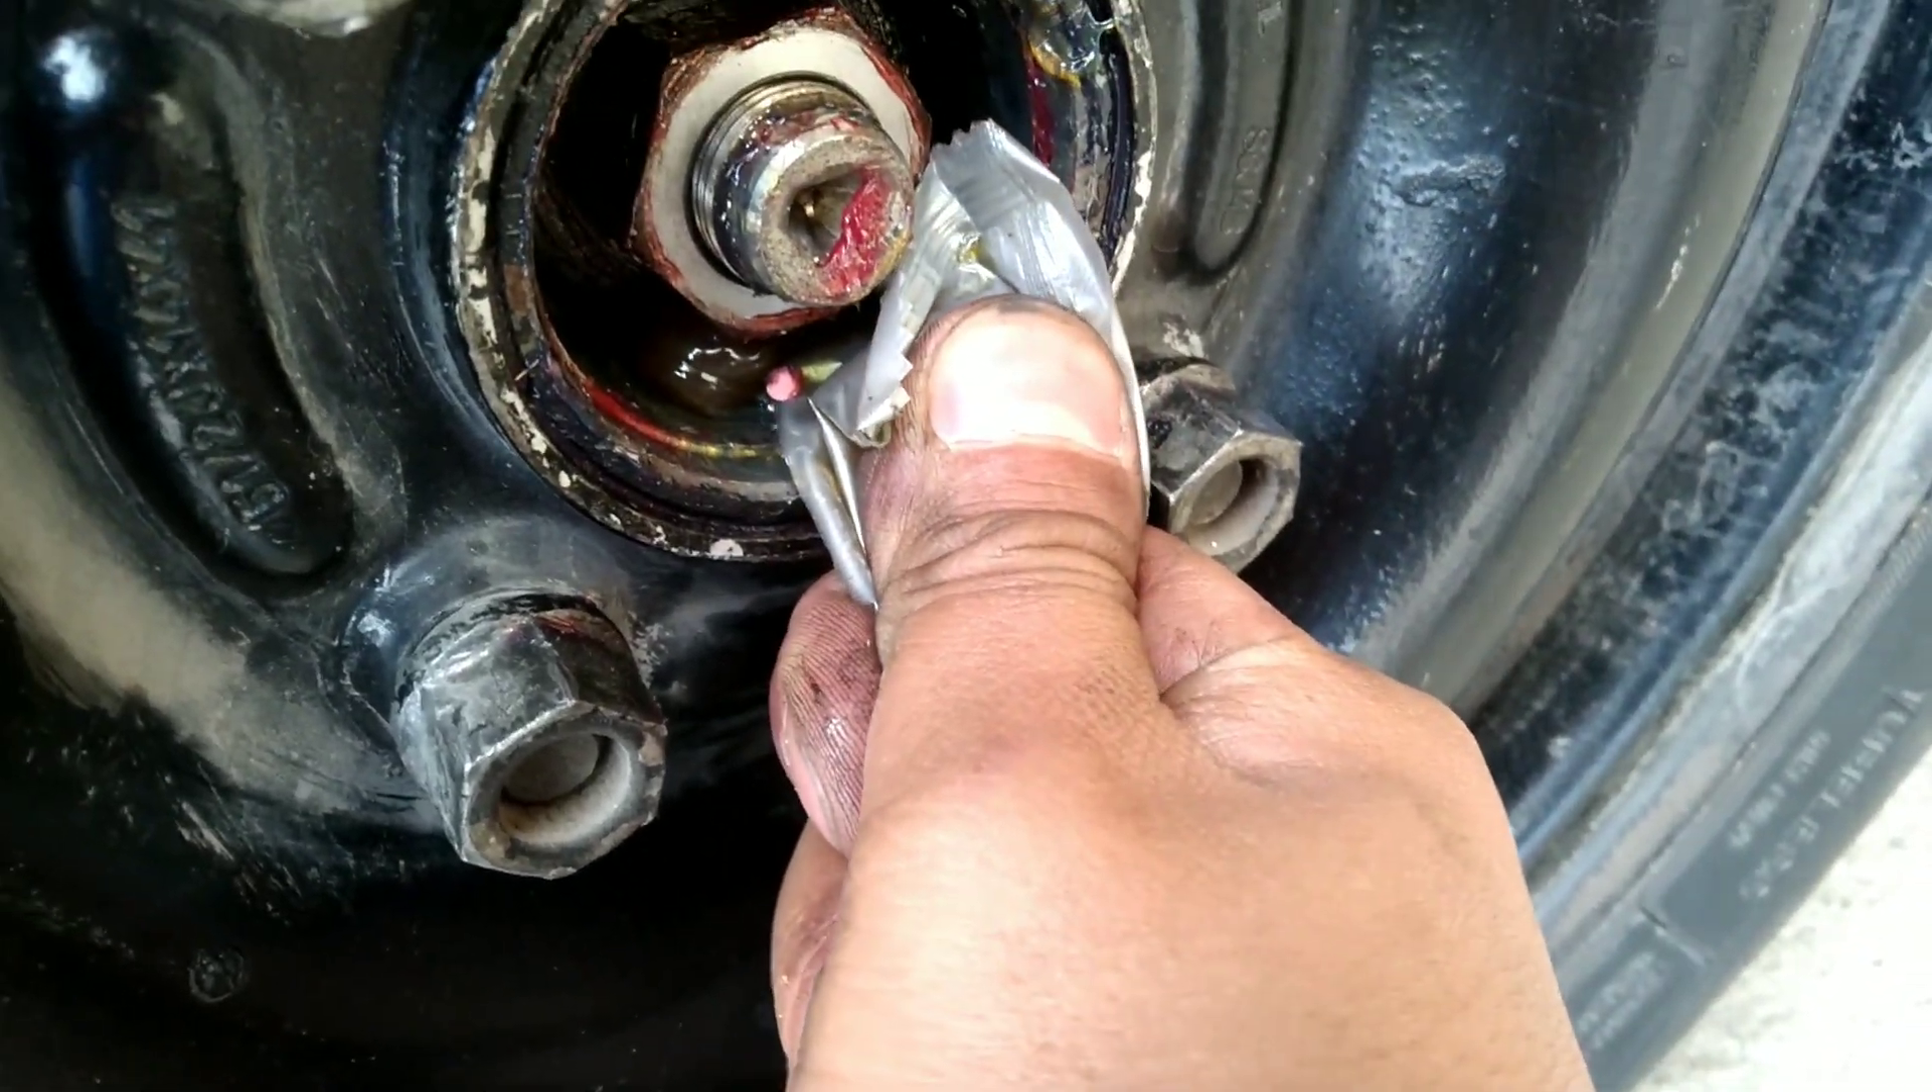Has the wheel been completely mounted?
Yes.